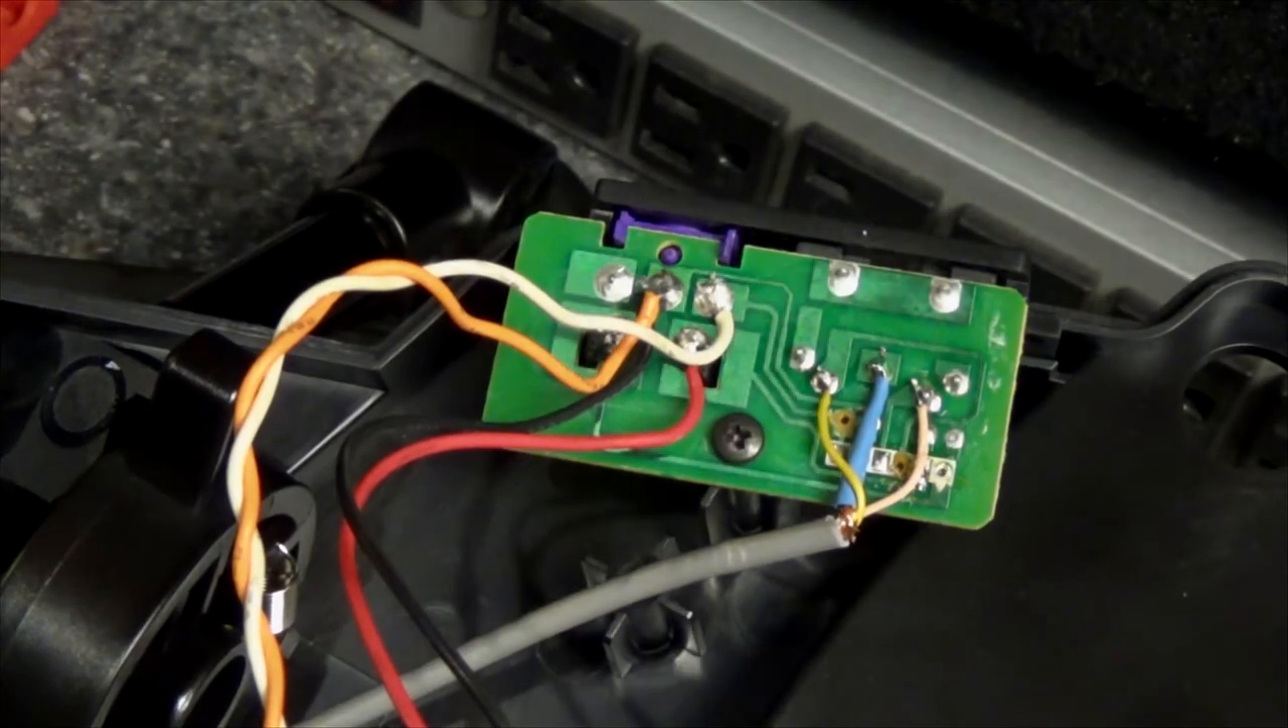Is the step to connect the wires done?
Yes.